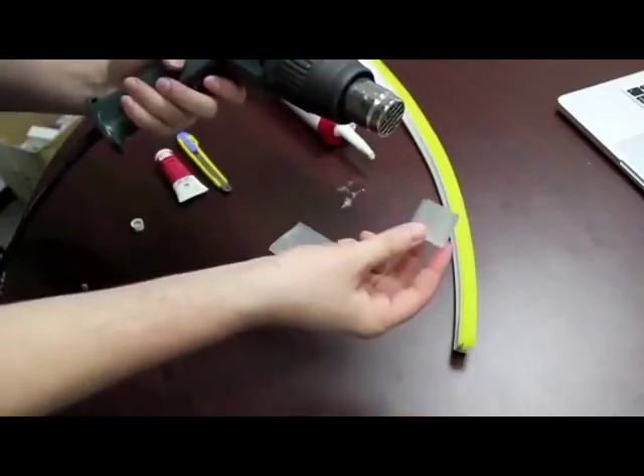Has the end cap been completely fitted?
No.